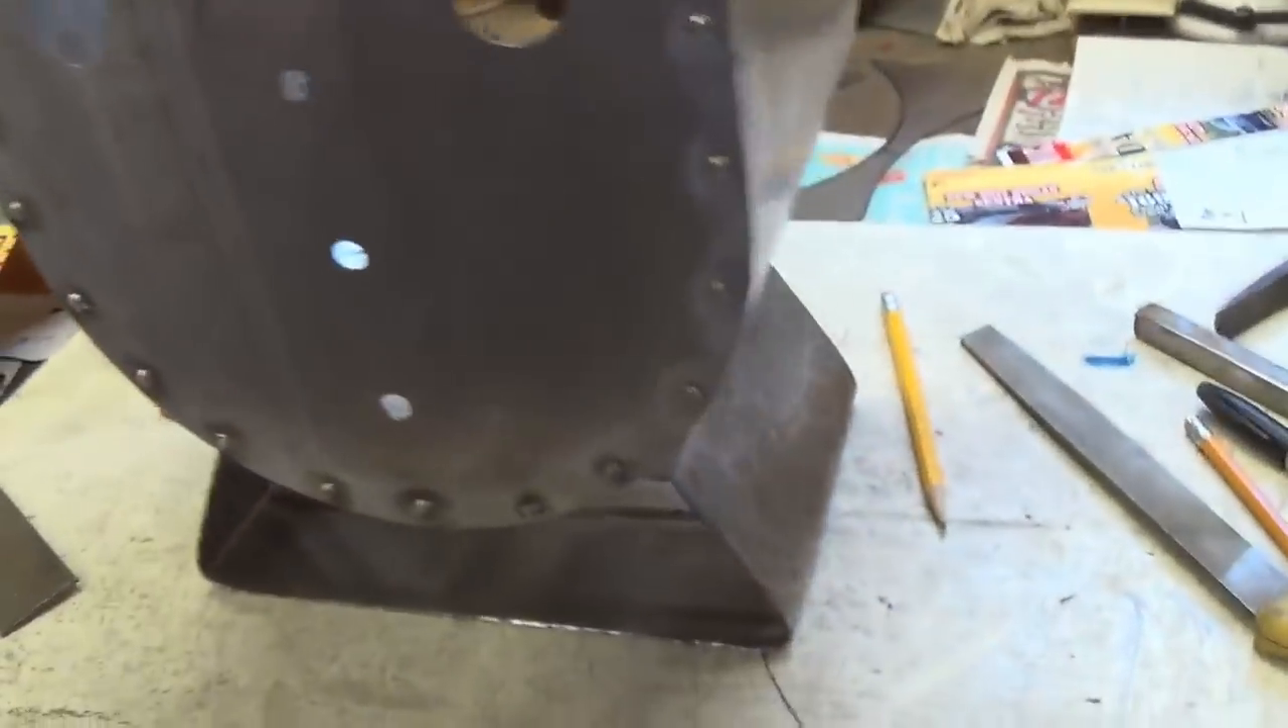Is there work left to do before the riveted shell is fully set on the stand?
No.